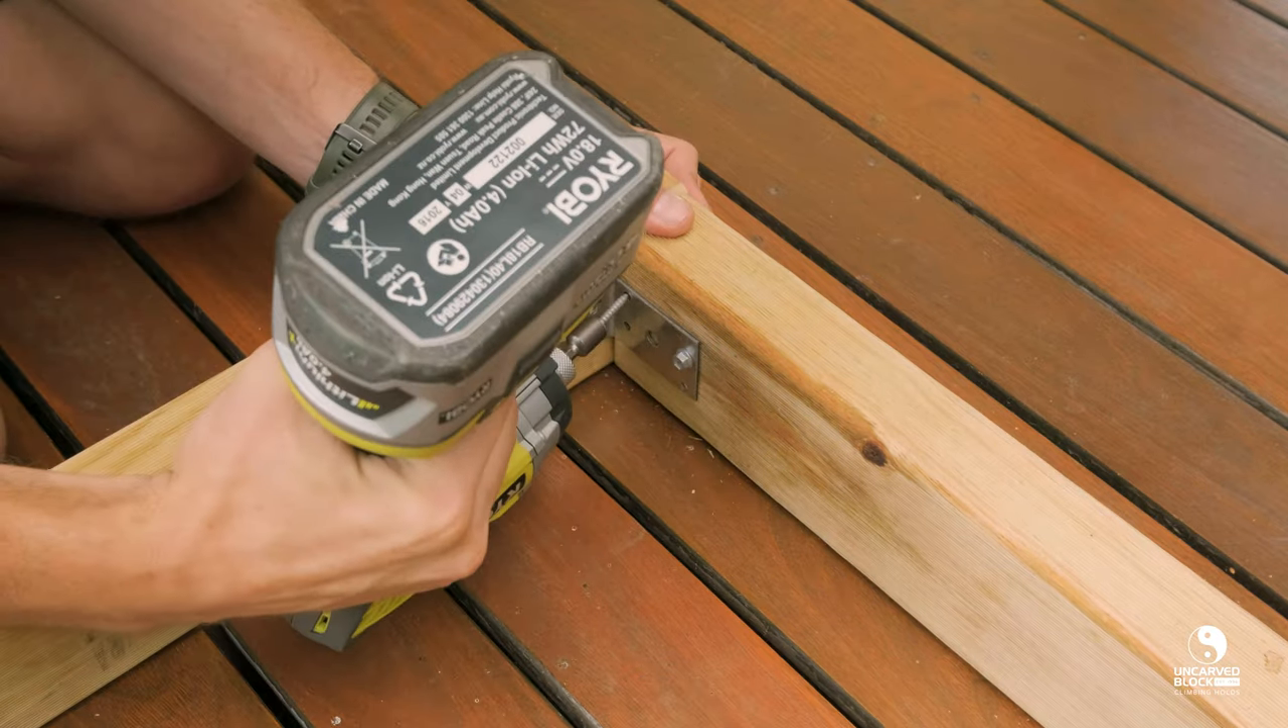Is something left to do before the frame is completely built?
Yes.